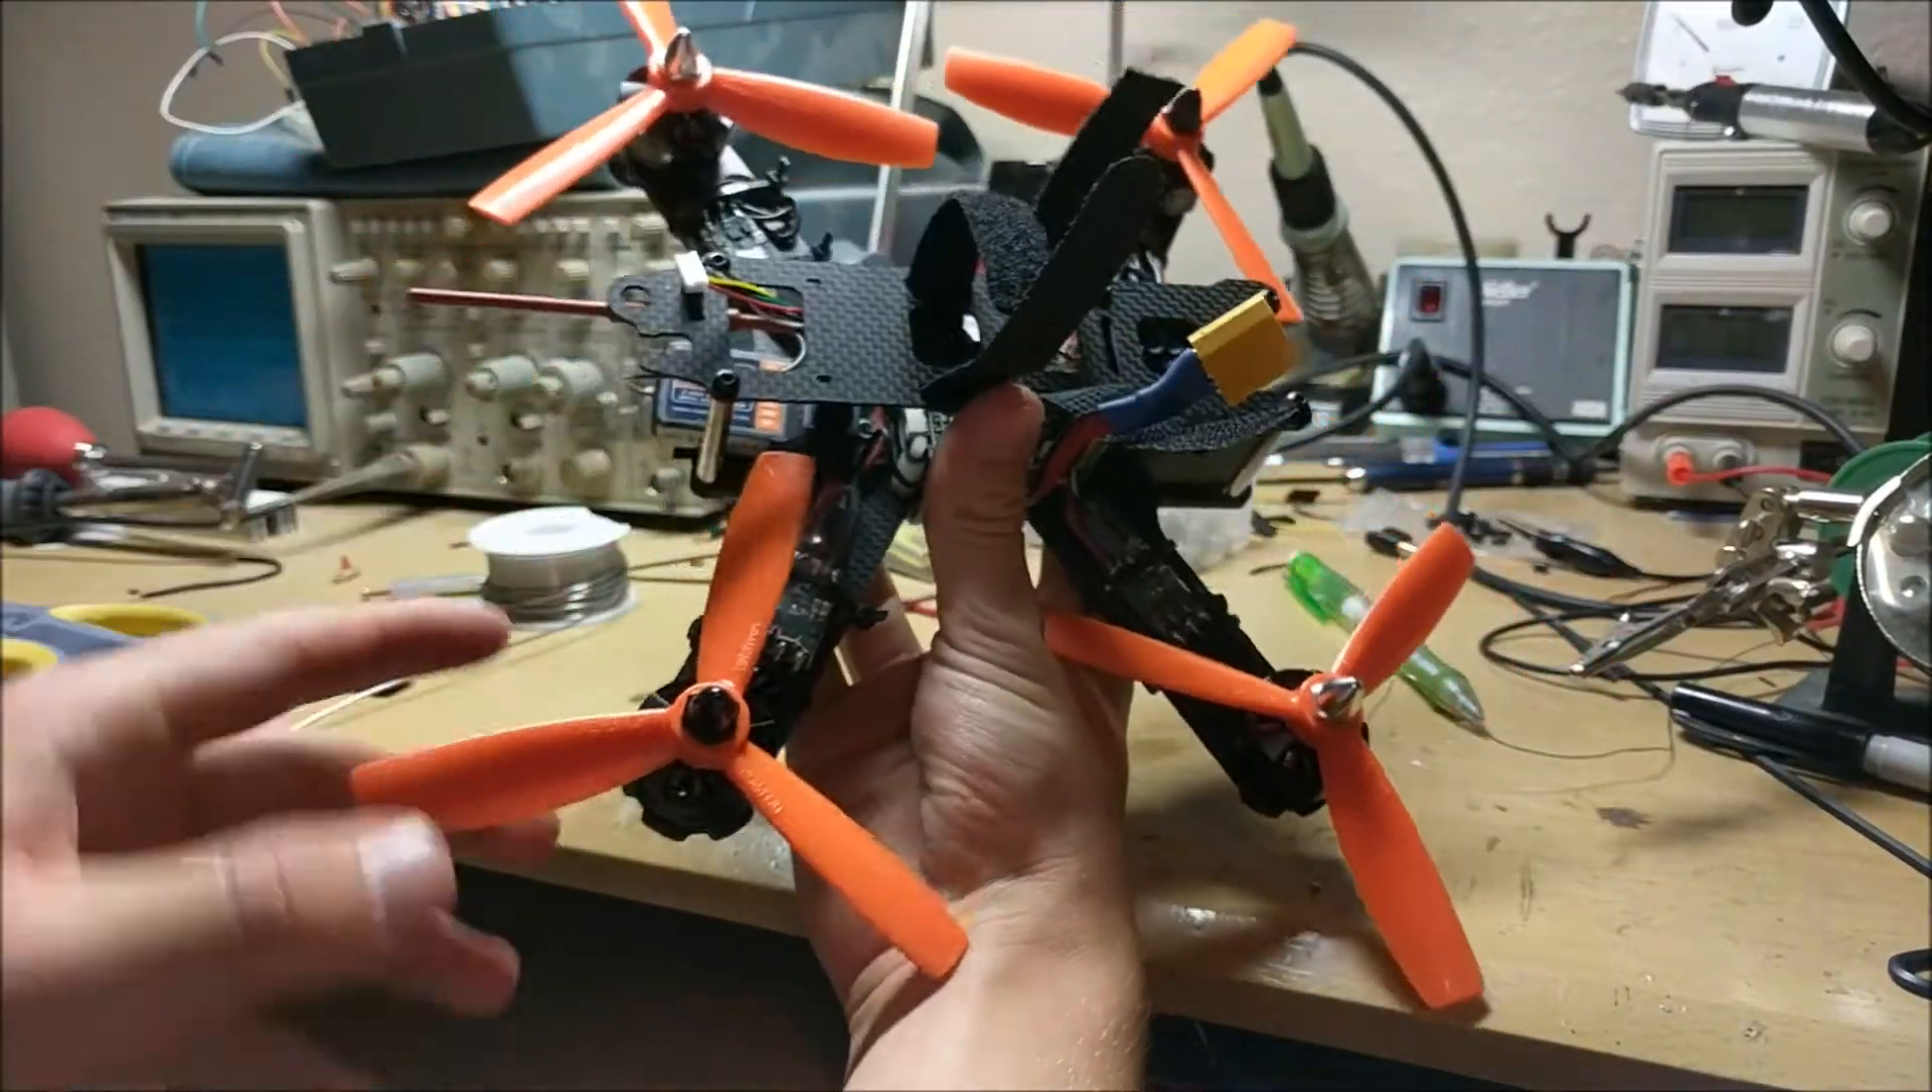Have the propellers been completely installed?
Yes.